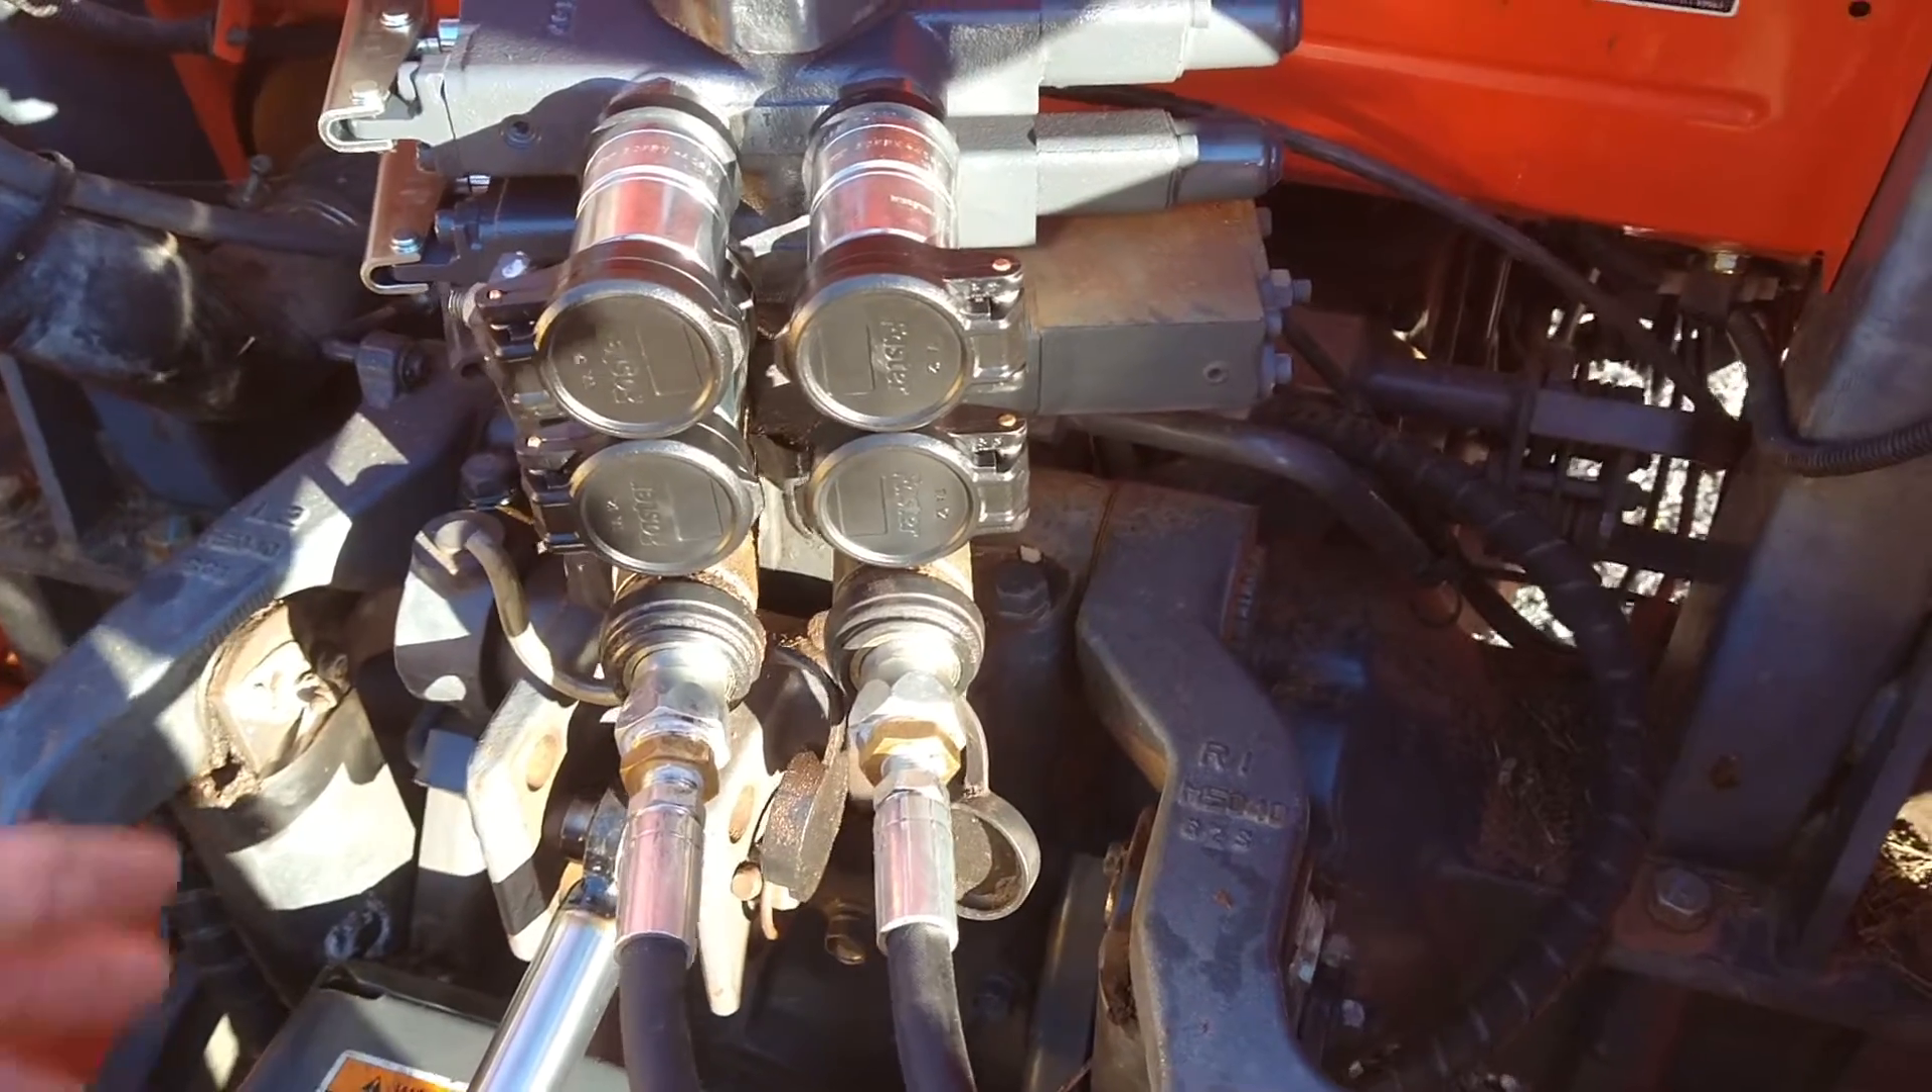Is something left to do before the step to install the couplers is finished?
No.